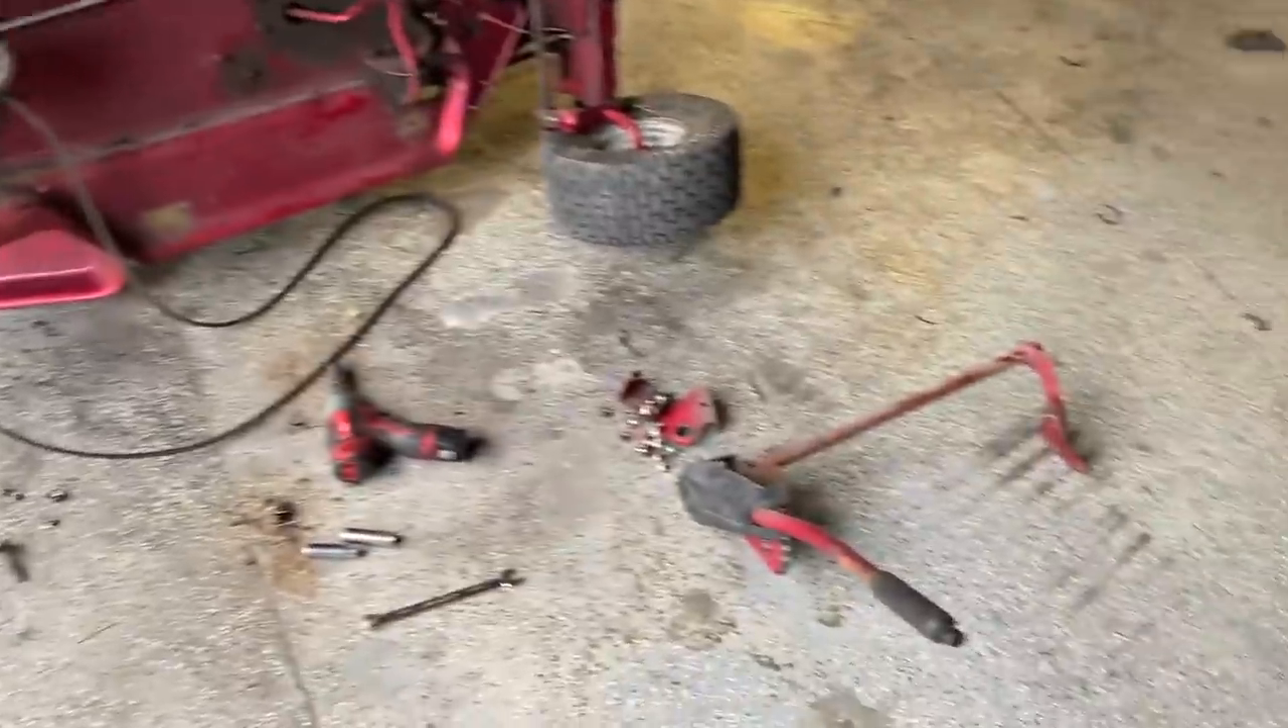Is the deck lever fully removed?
Yes.